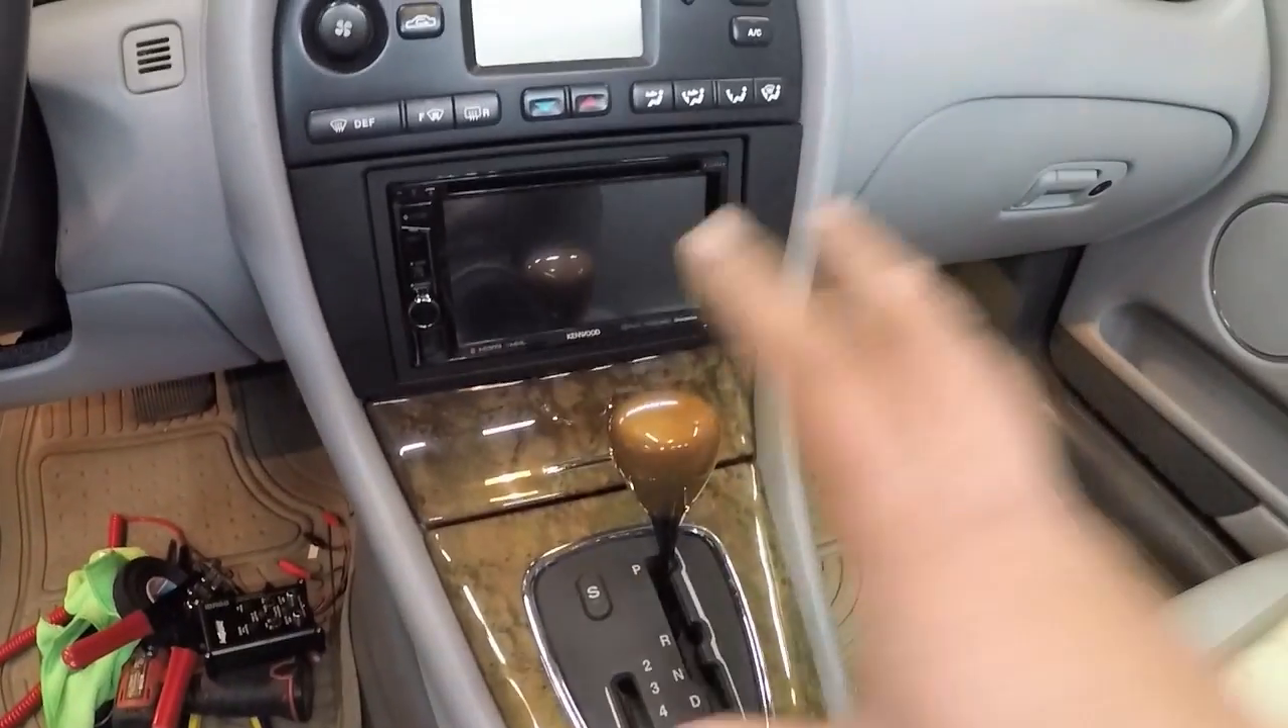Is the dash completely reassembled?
Yes.